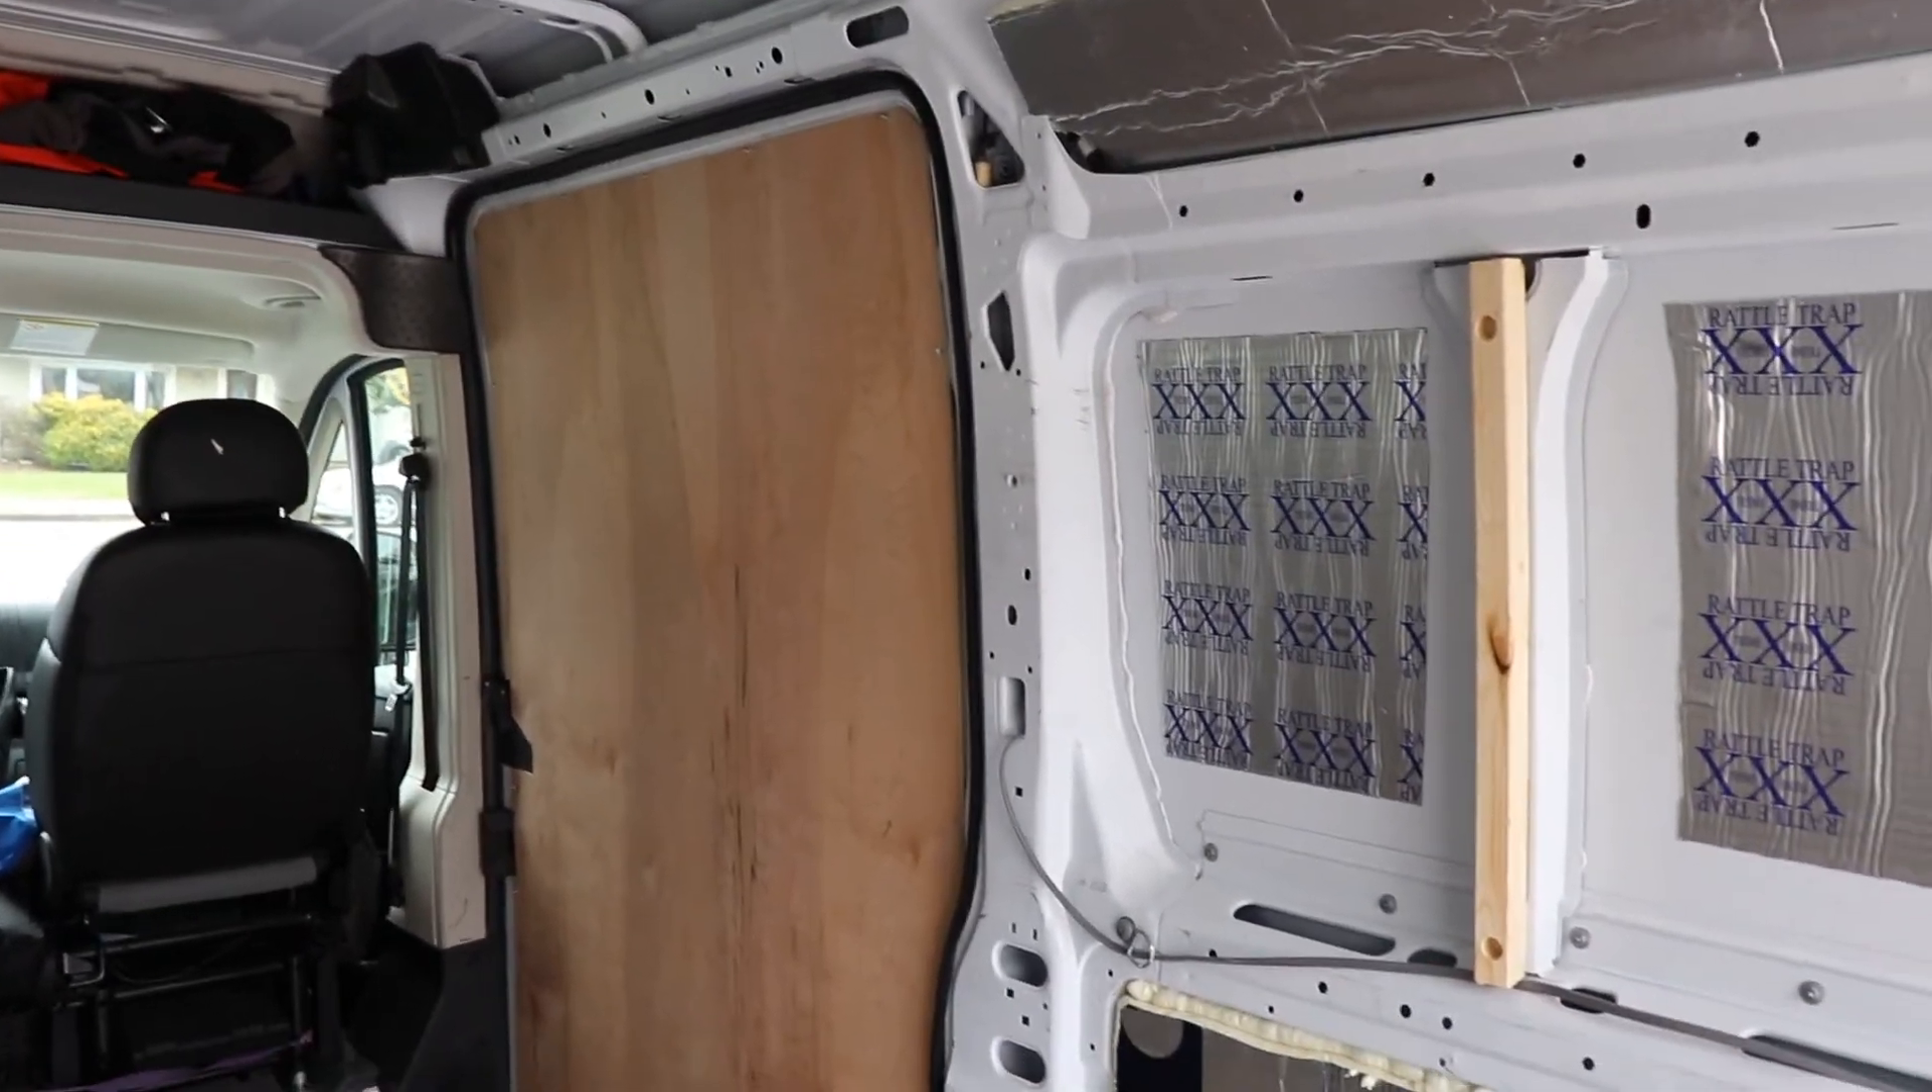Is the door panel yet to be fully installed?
No.